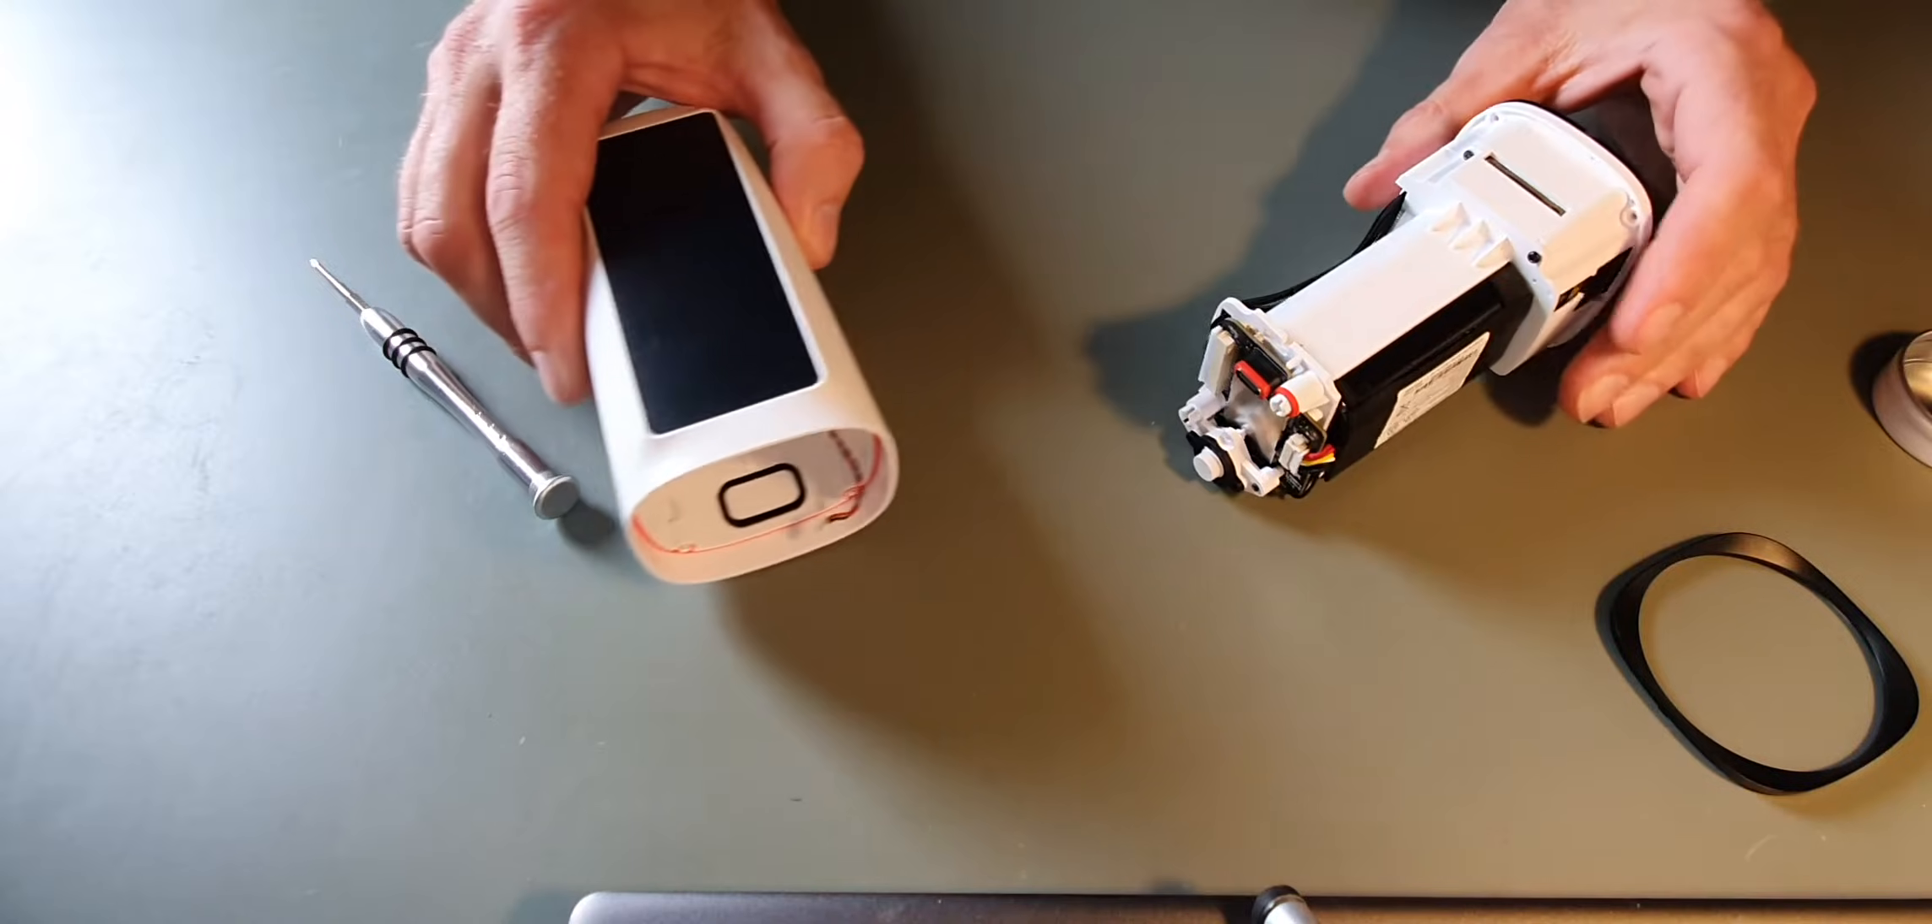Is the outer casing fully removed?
Yes.